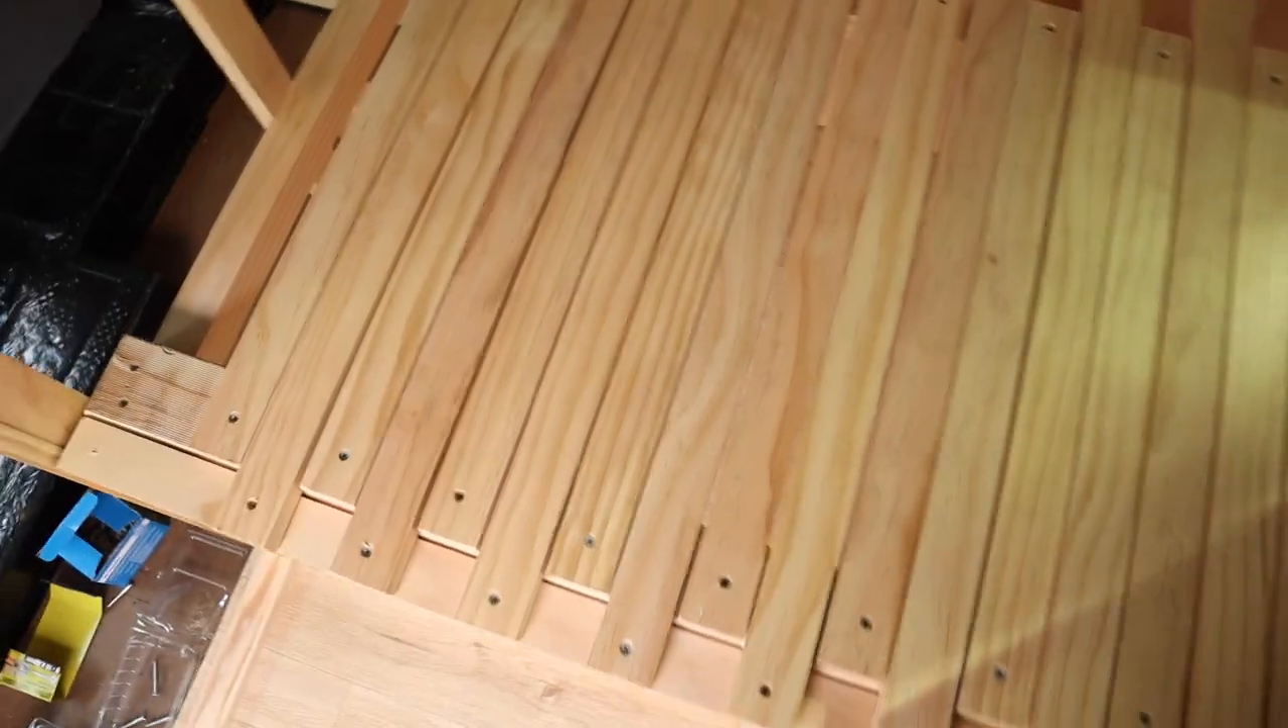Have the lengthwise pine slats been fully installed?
Yes.